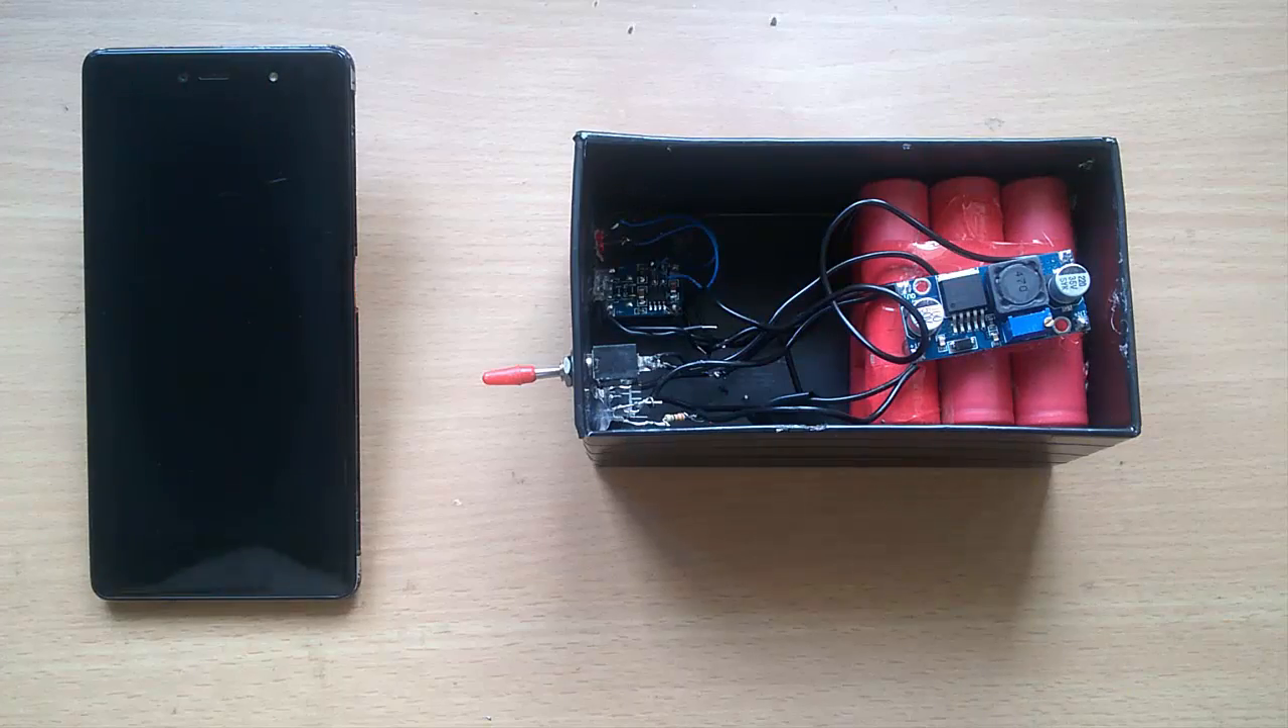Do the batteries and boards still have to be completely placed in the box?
No.